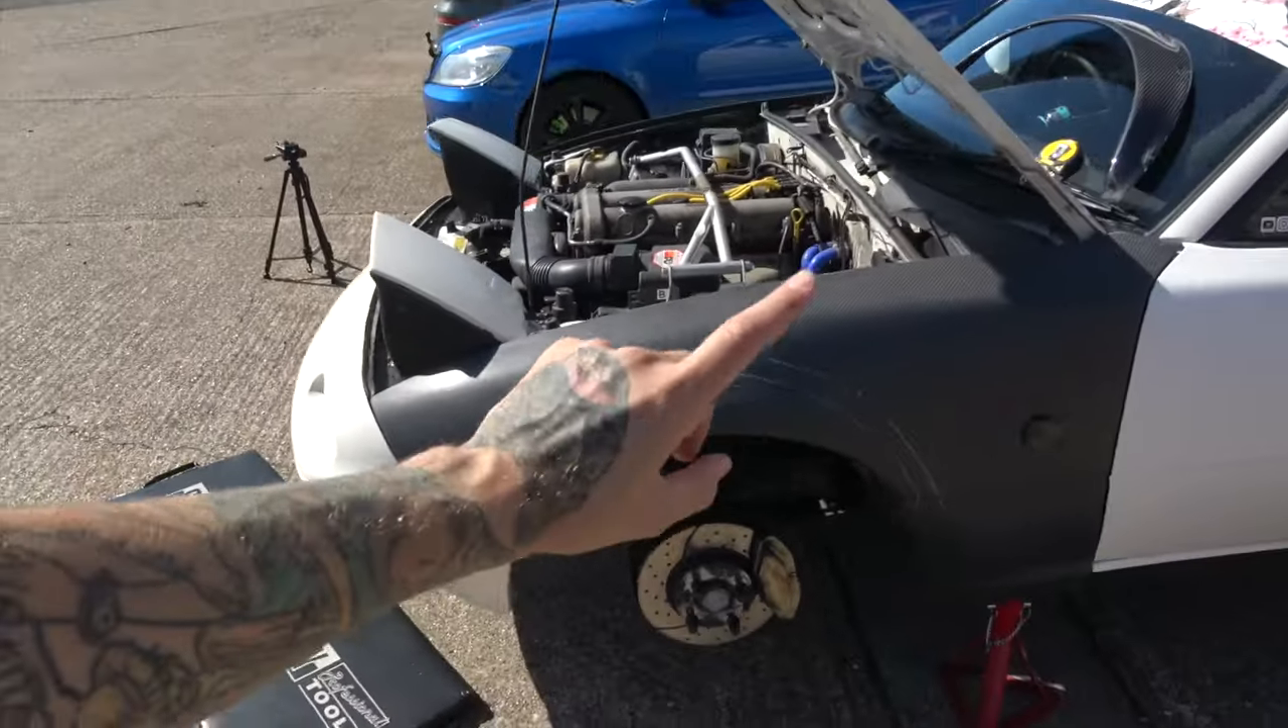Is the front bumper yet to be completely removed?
Yes.